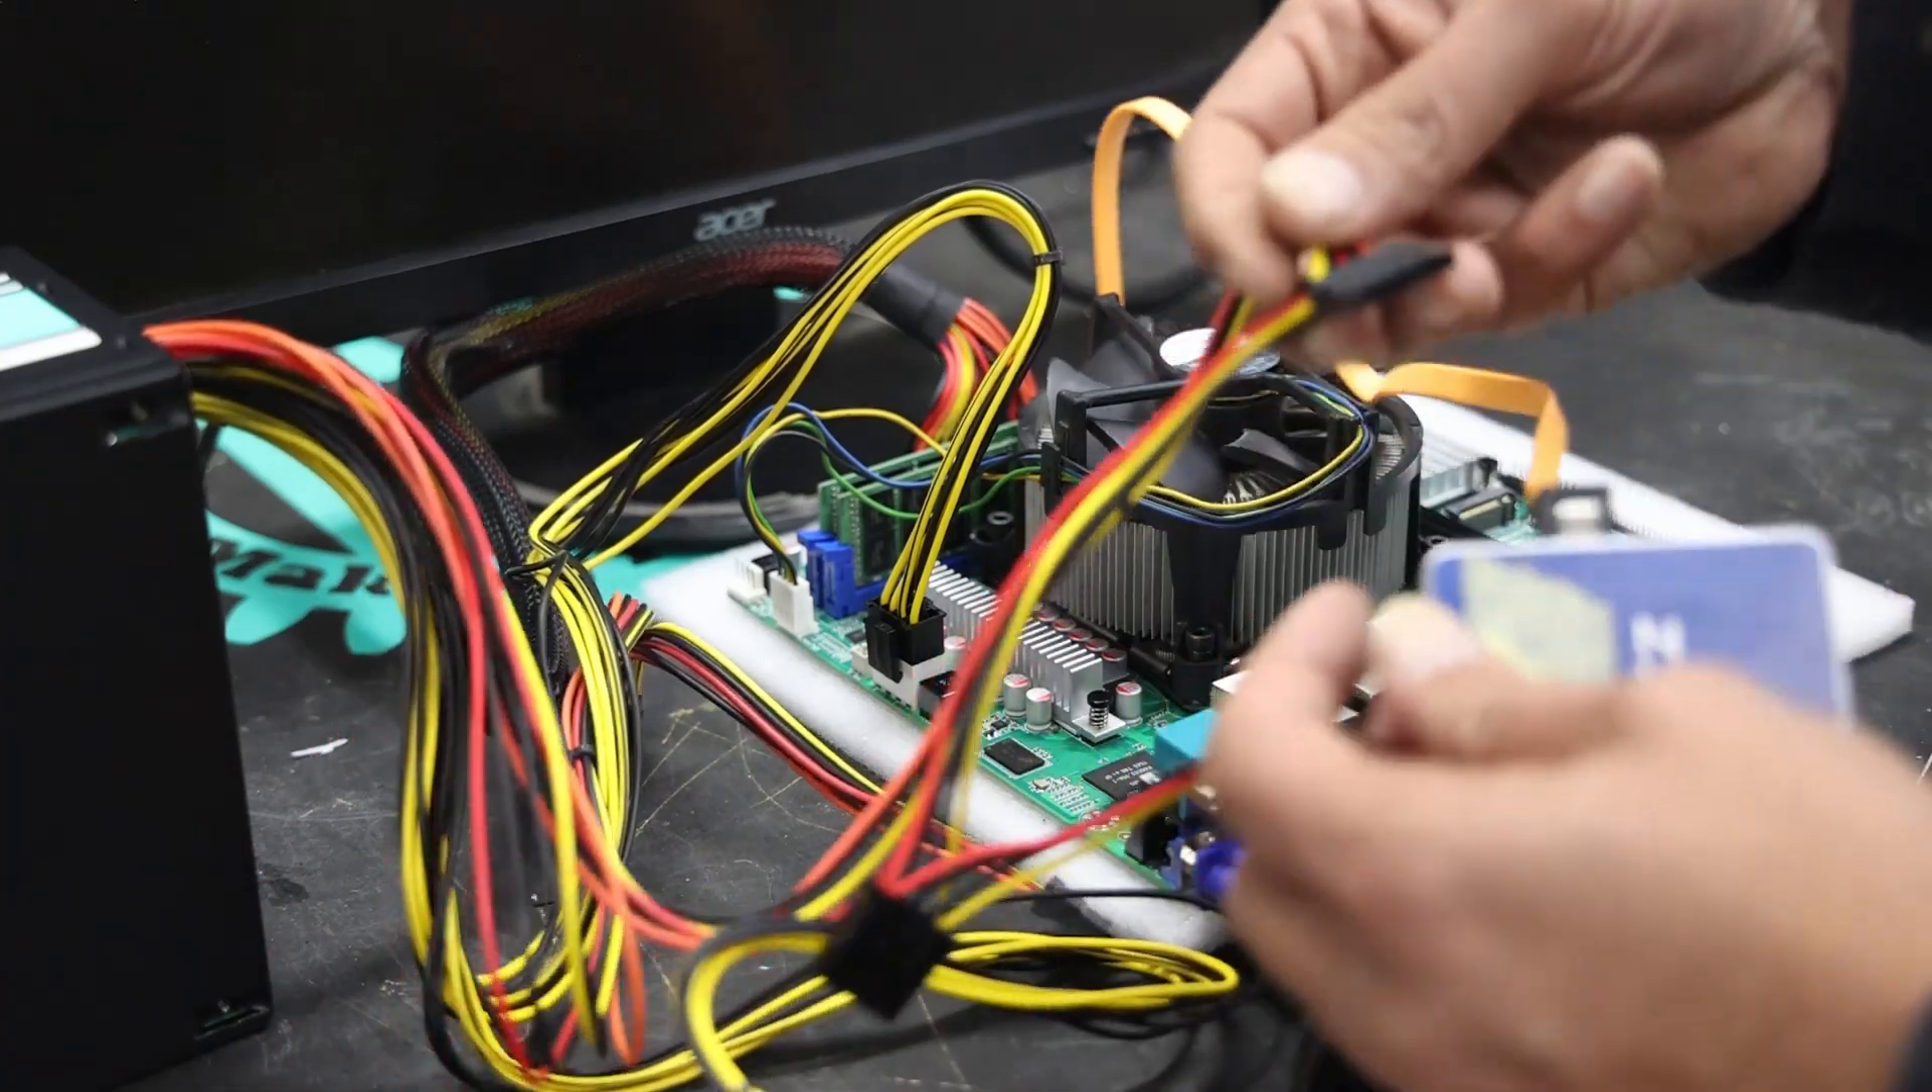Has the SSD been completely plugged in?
No.